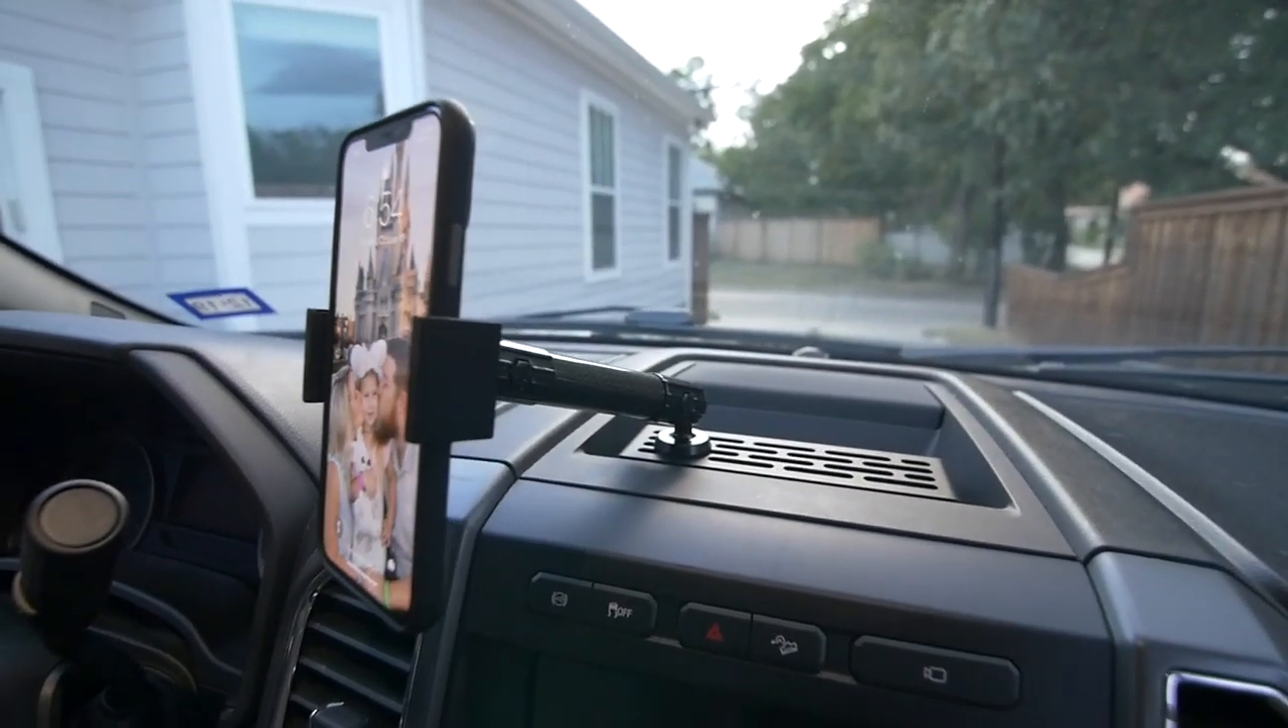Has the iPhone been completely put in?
Yes.